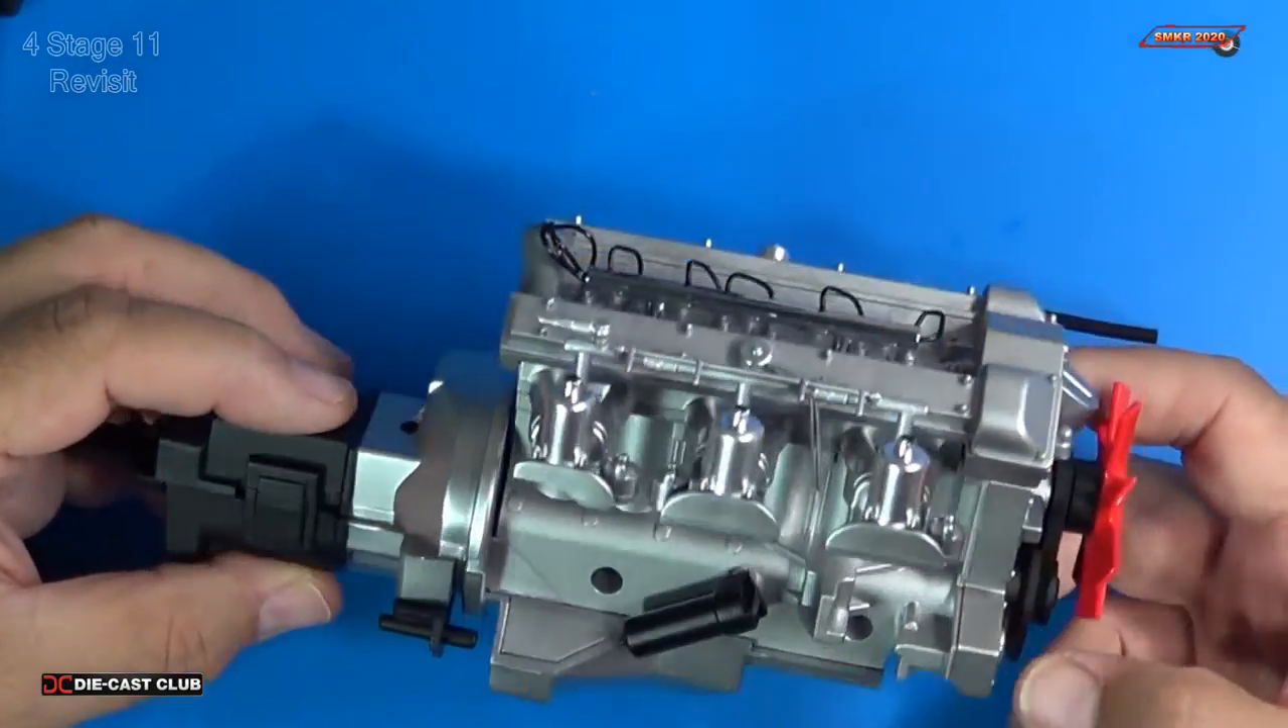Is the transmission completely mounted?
Yes.